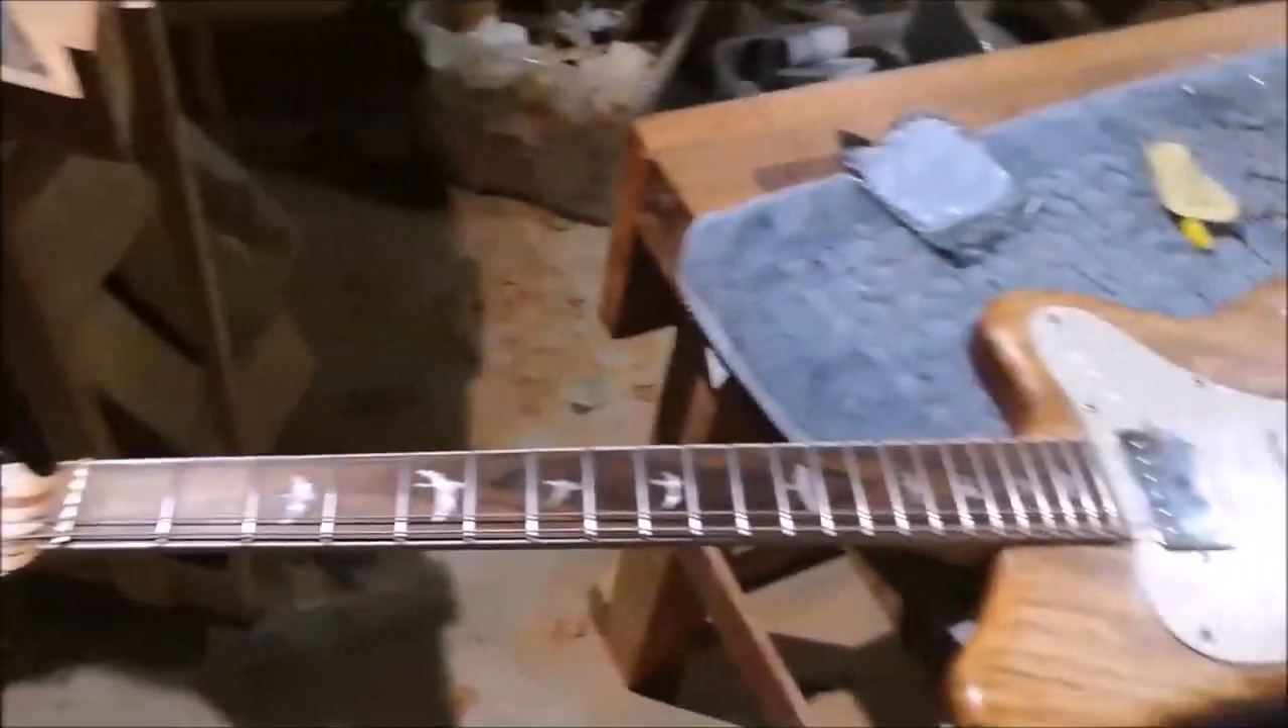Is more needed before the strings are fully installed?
Yes.